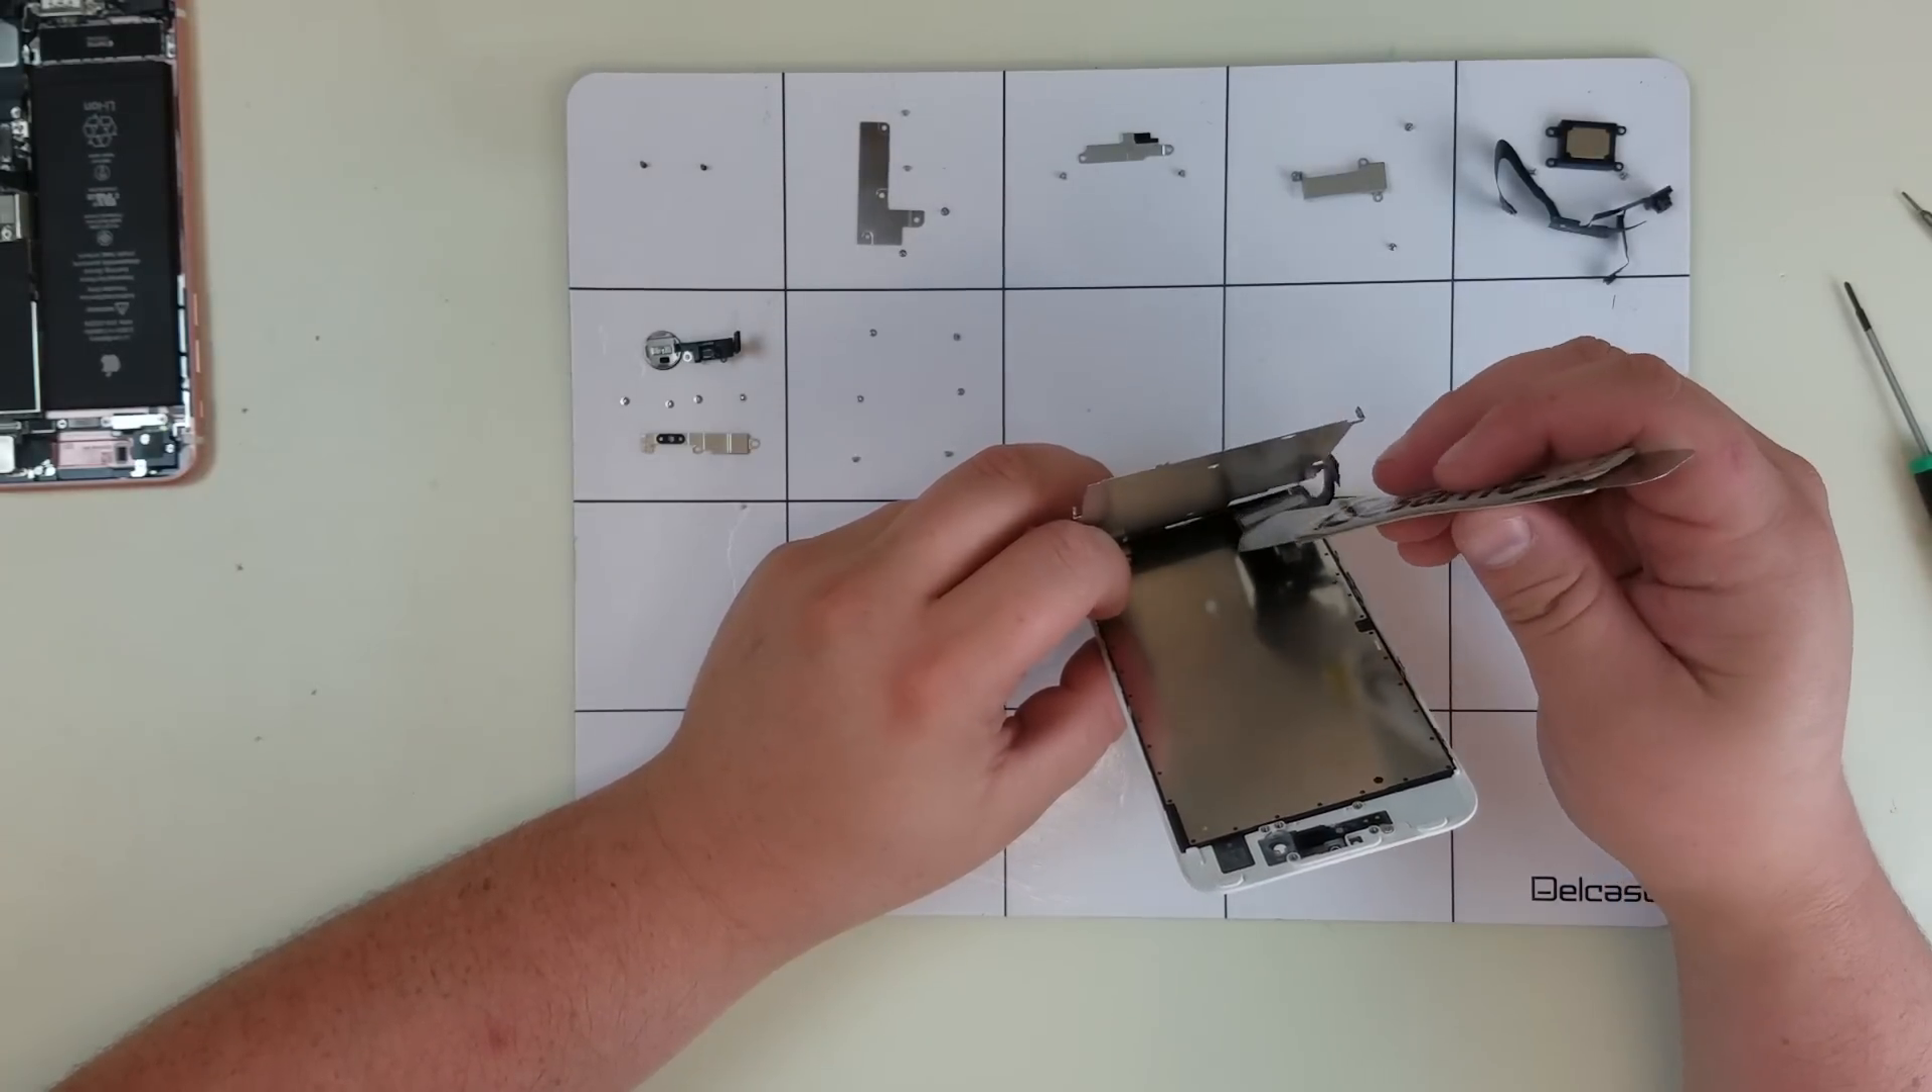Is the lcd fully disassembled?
No.